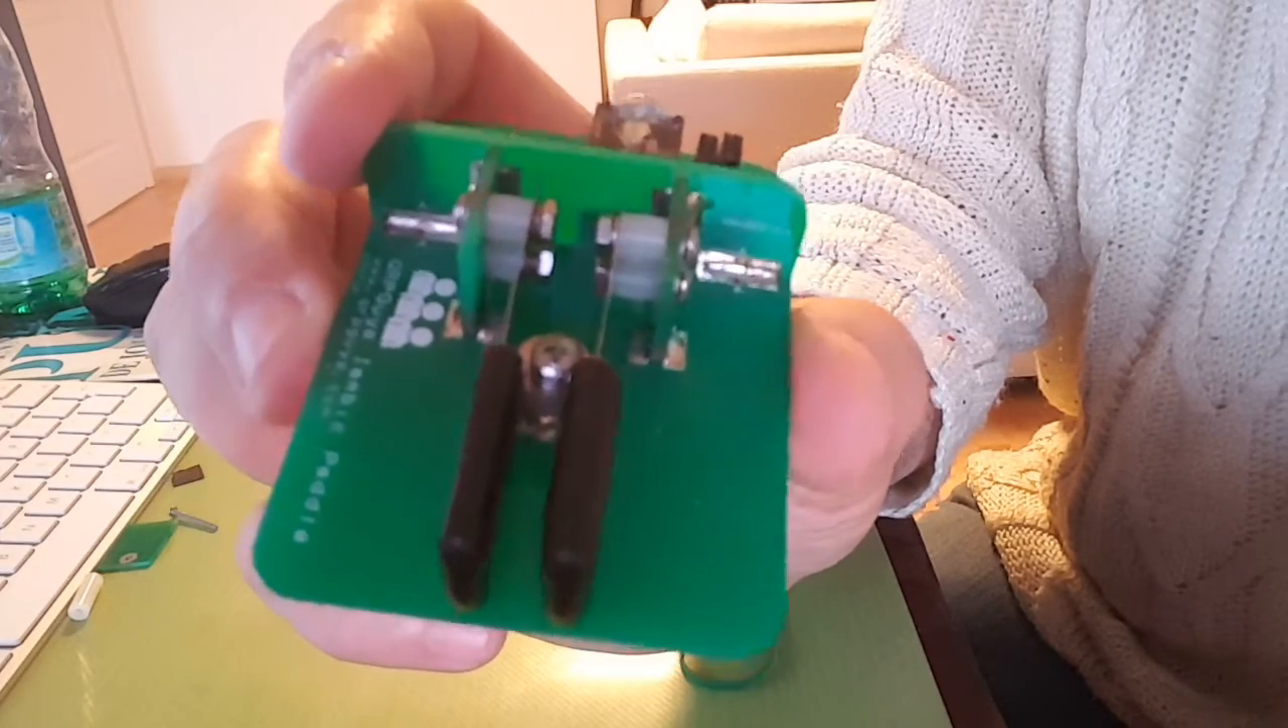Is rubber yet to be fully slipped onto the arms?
No.